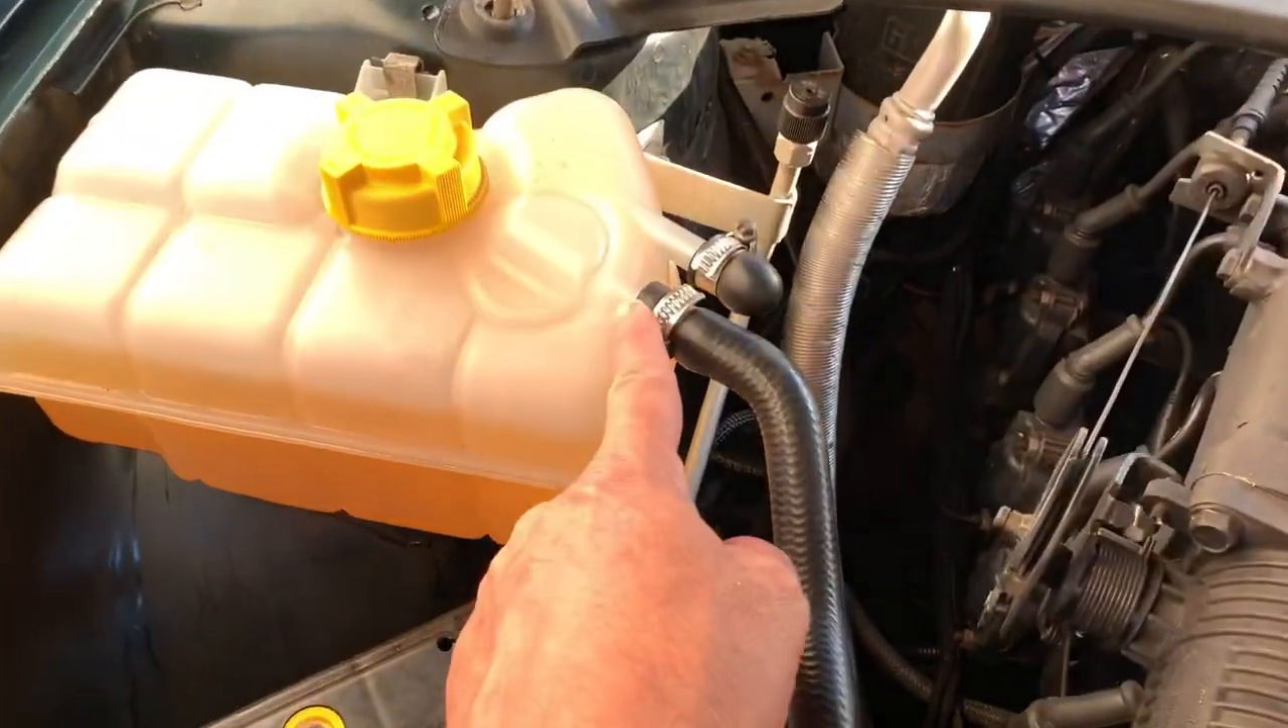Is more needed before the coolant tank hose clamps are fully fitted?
No.